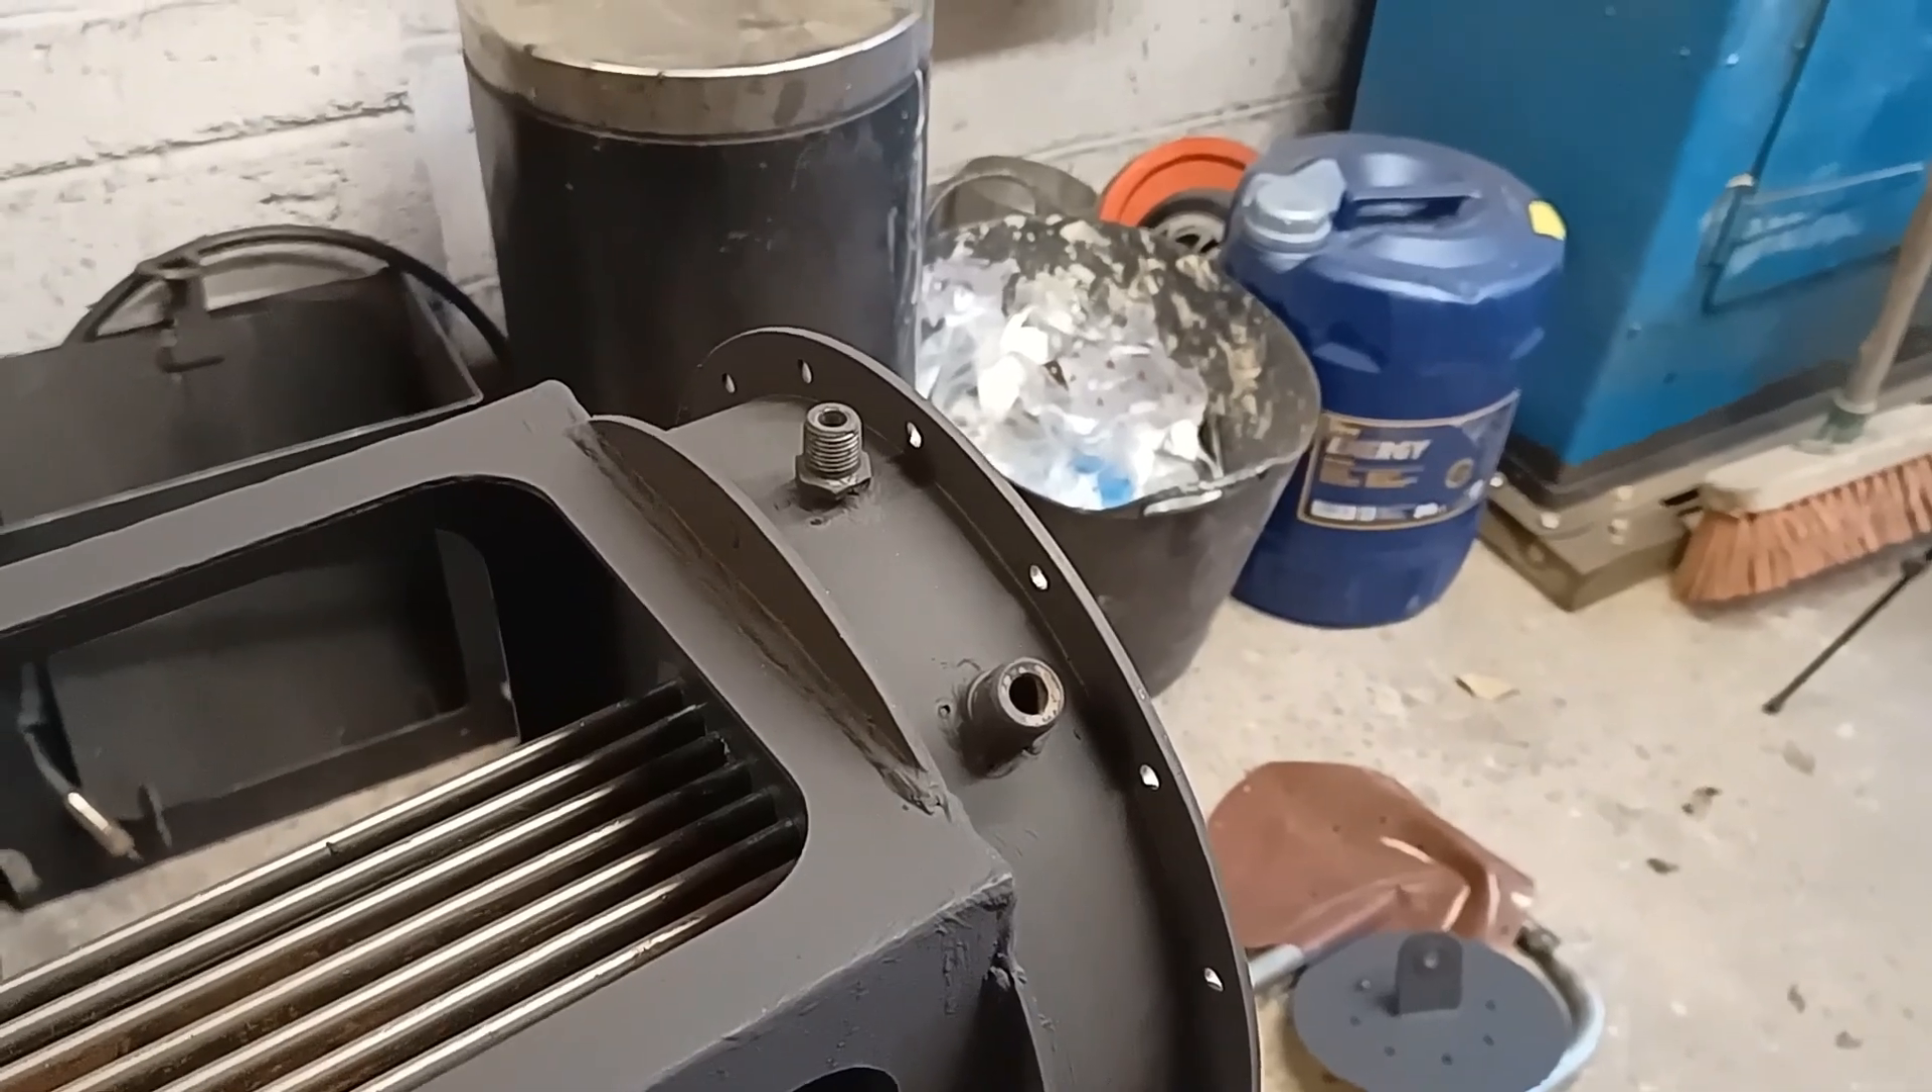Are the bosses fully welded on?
Yes.